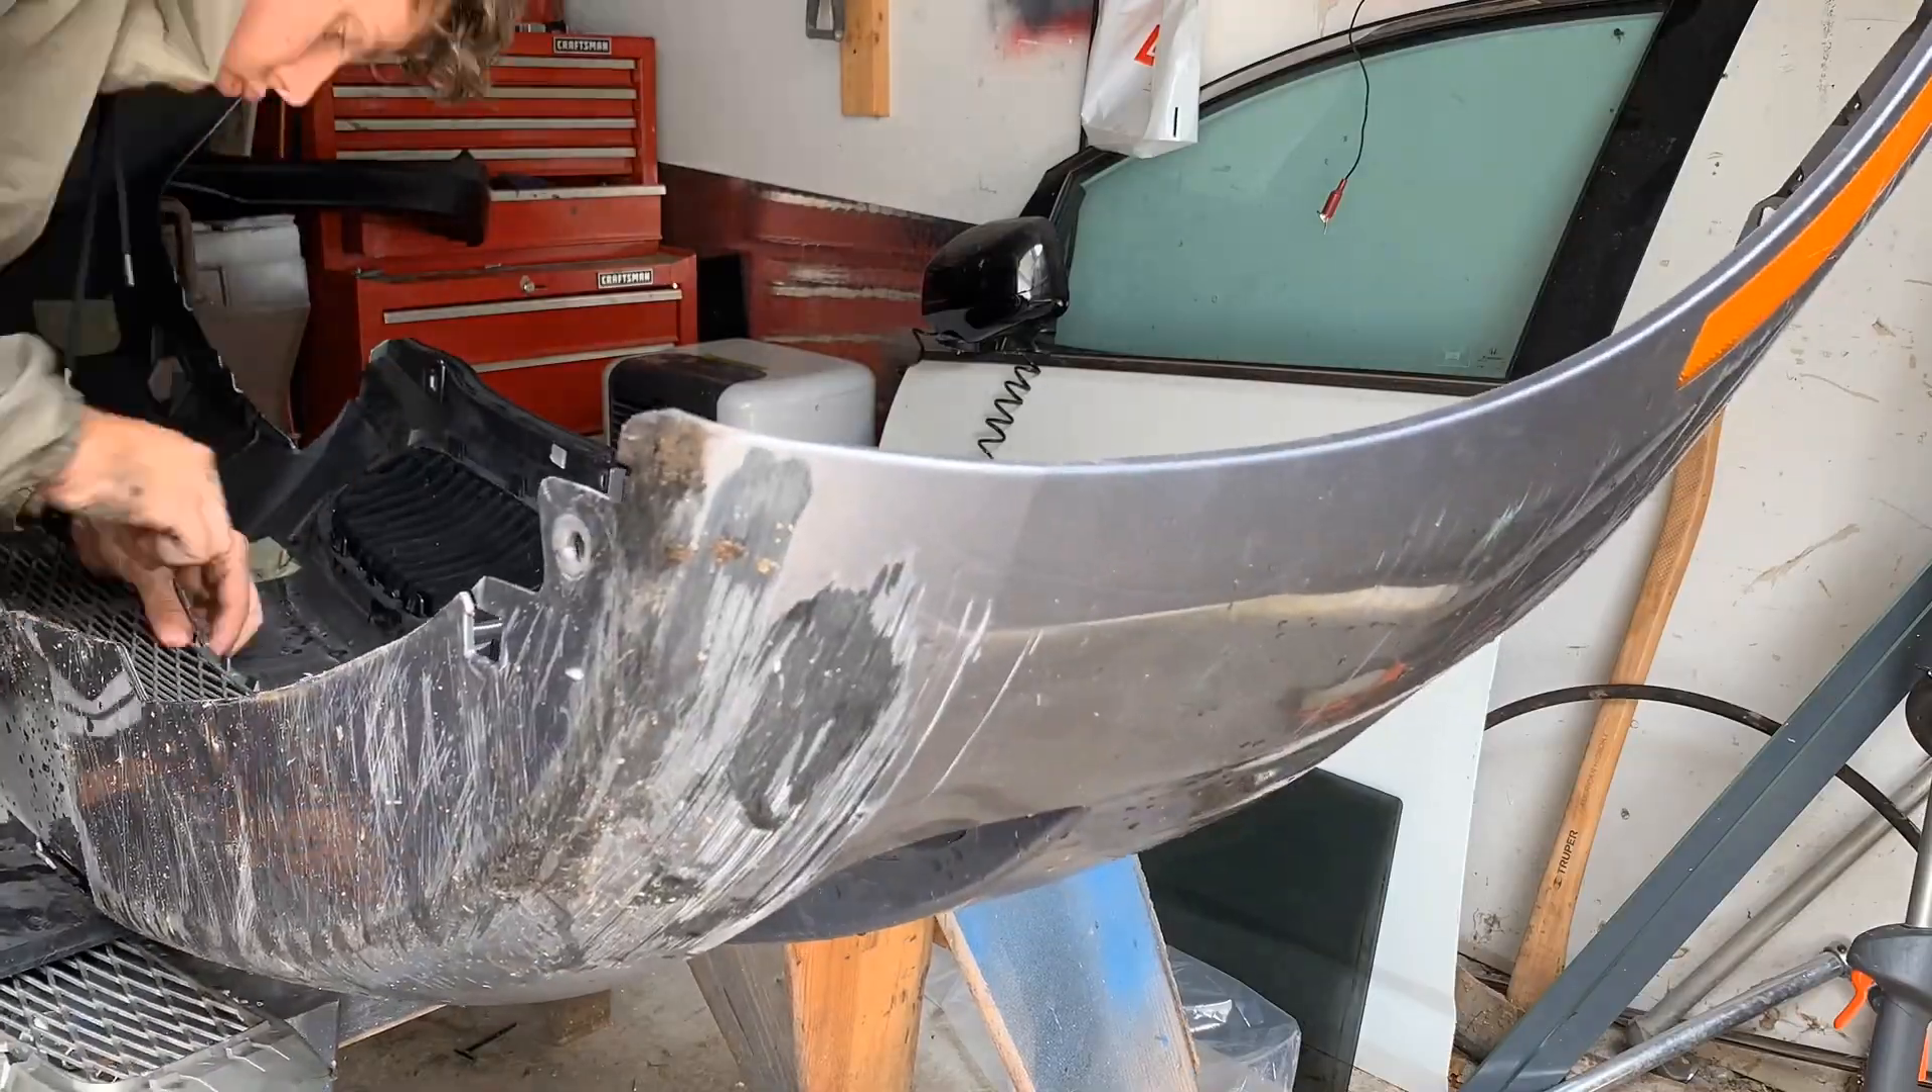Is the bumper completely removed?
Yes.